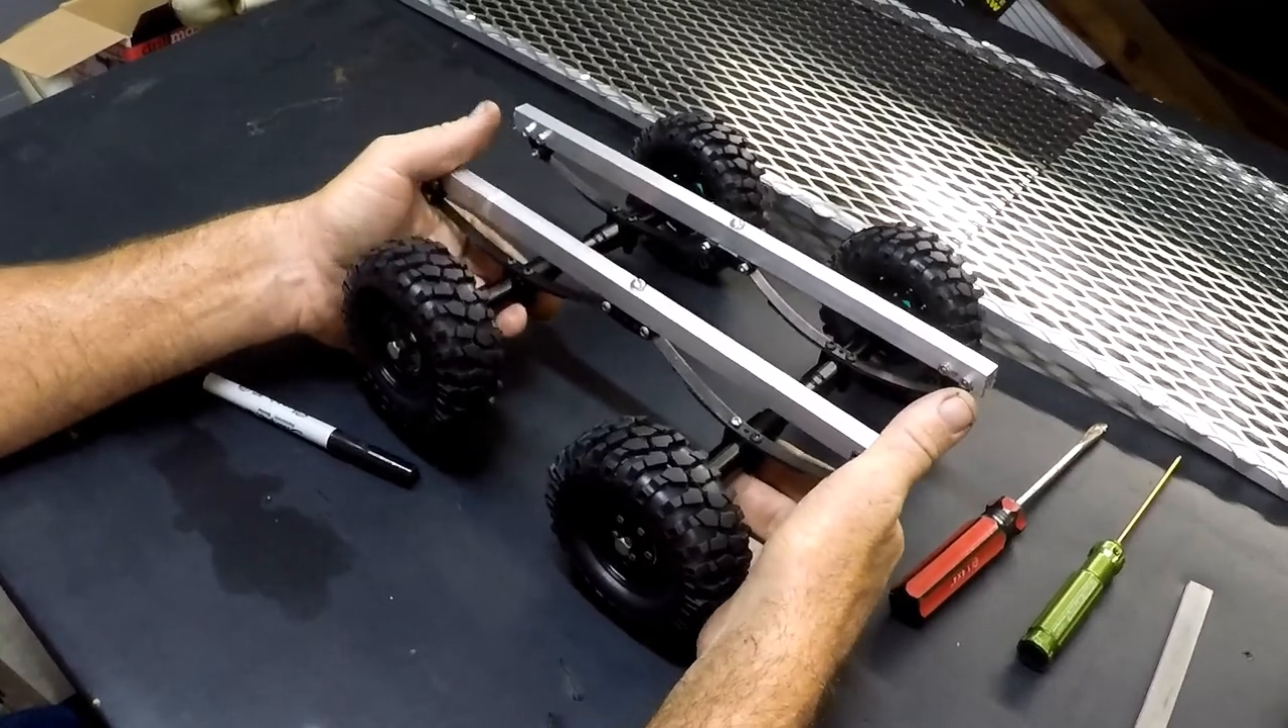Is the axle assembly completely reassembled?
Yes.